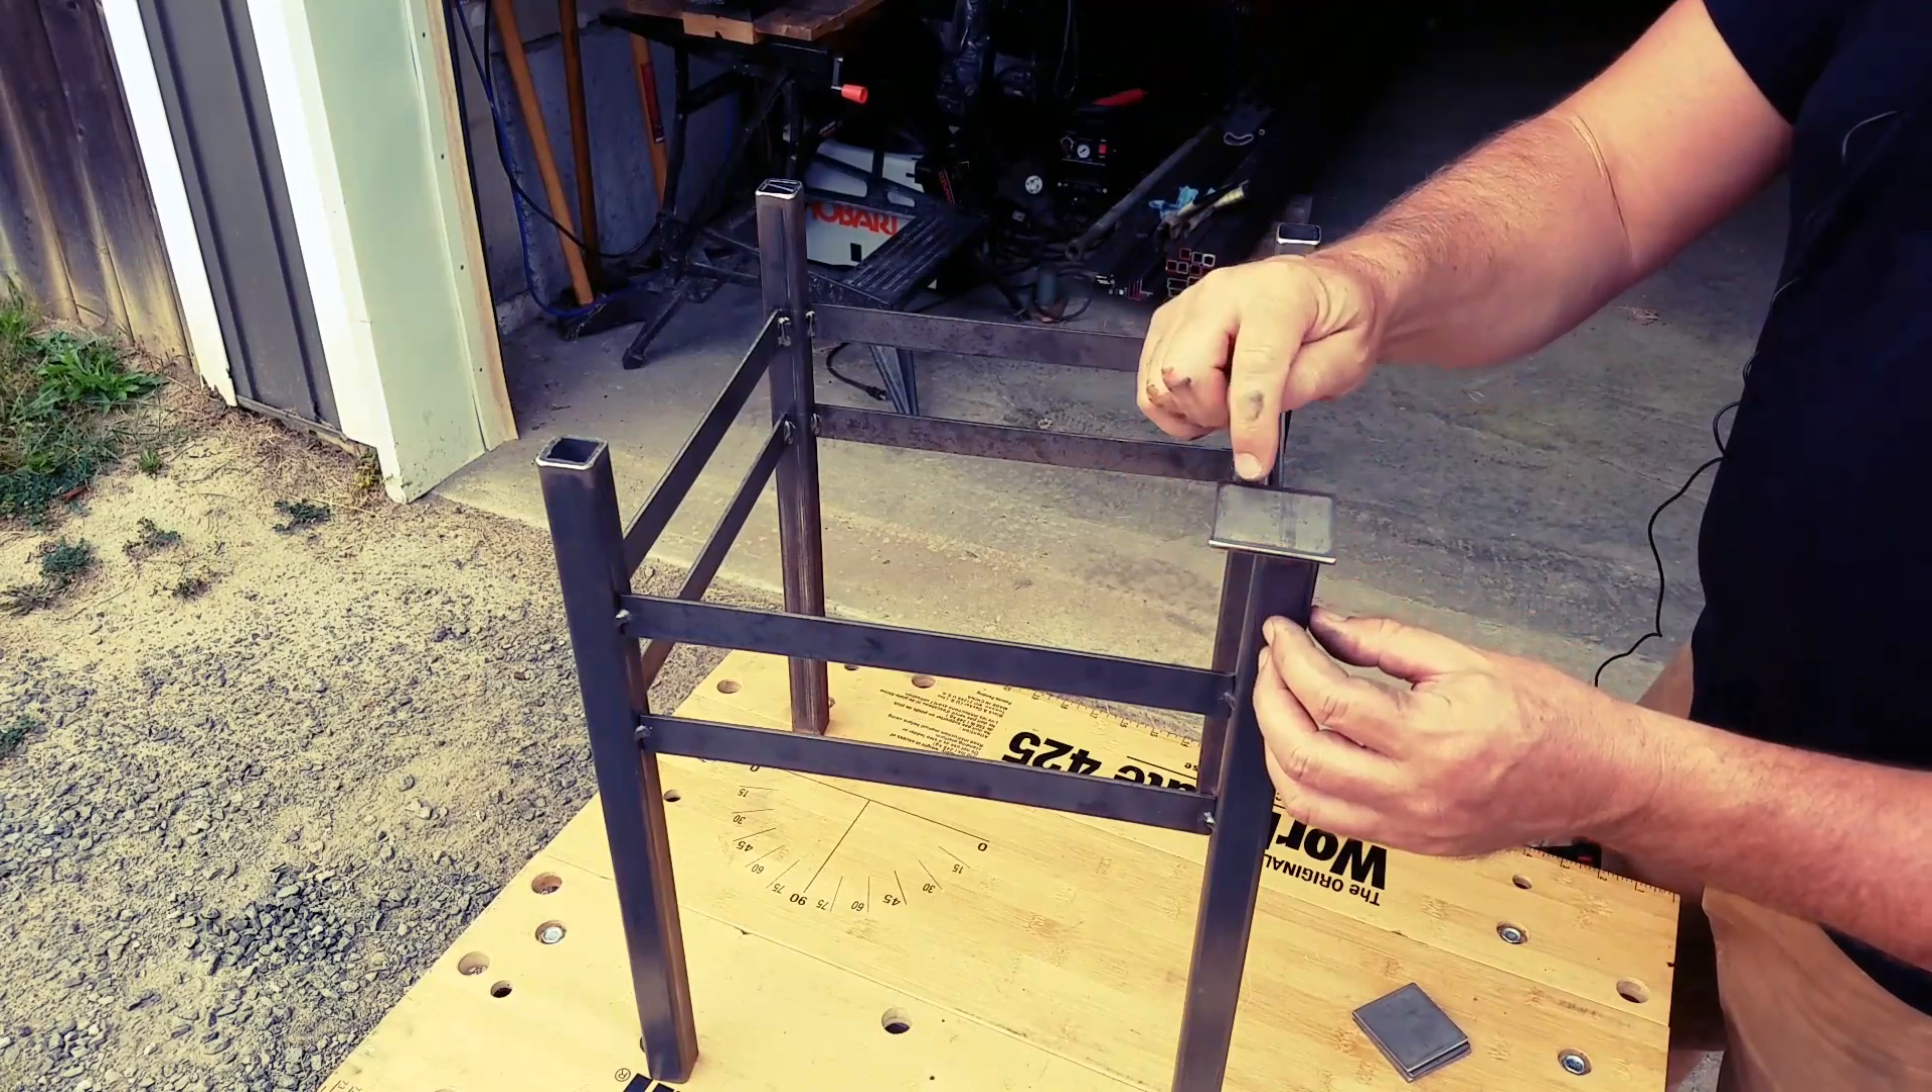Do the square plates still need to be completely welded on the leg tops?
Yes.